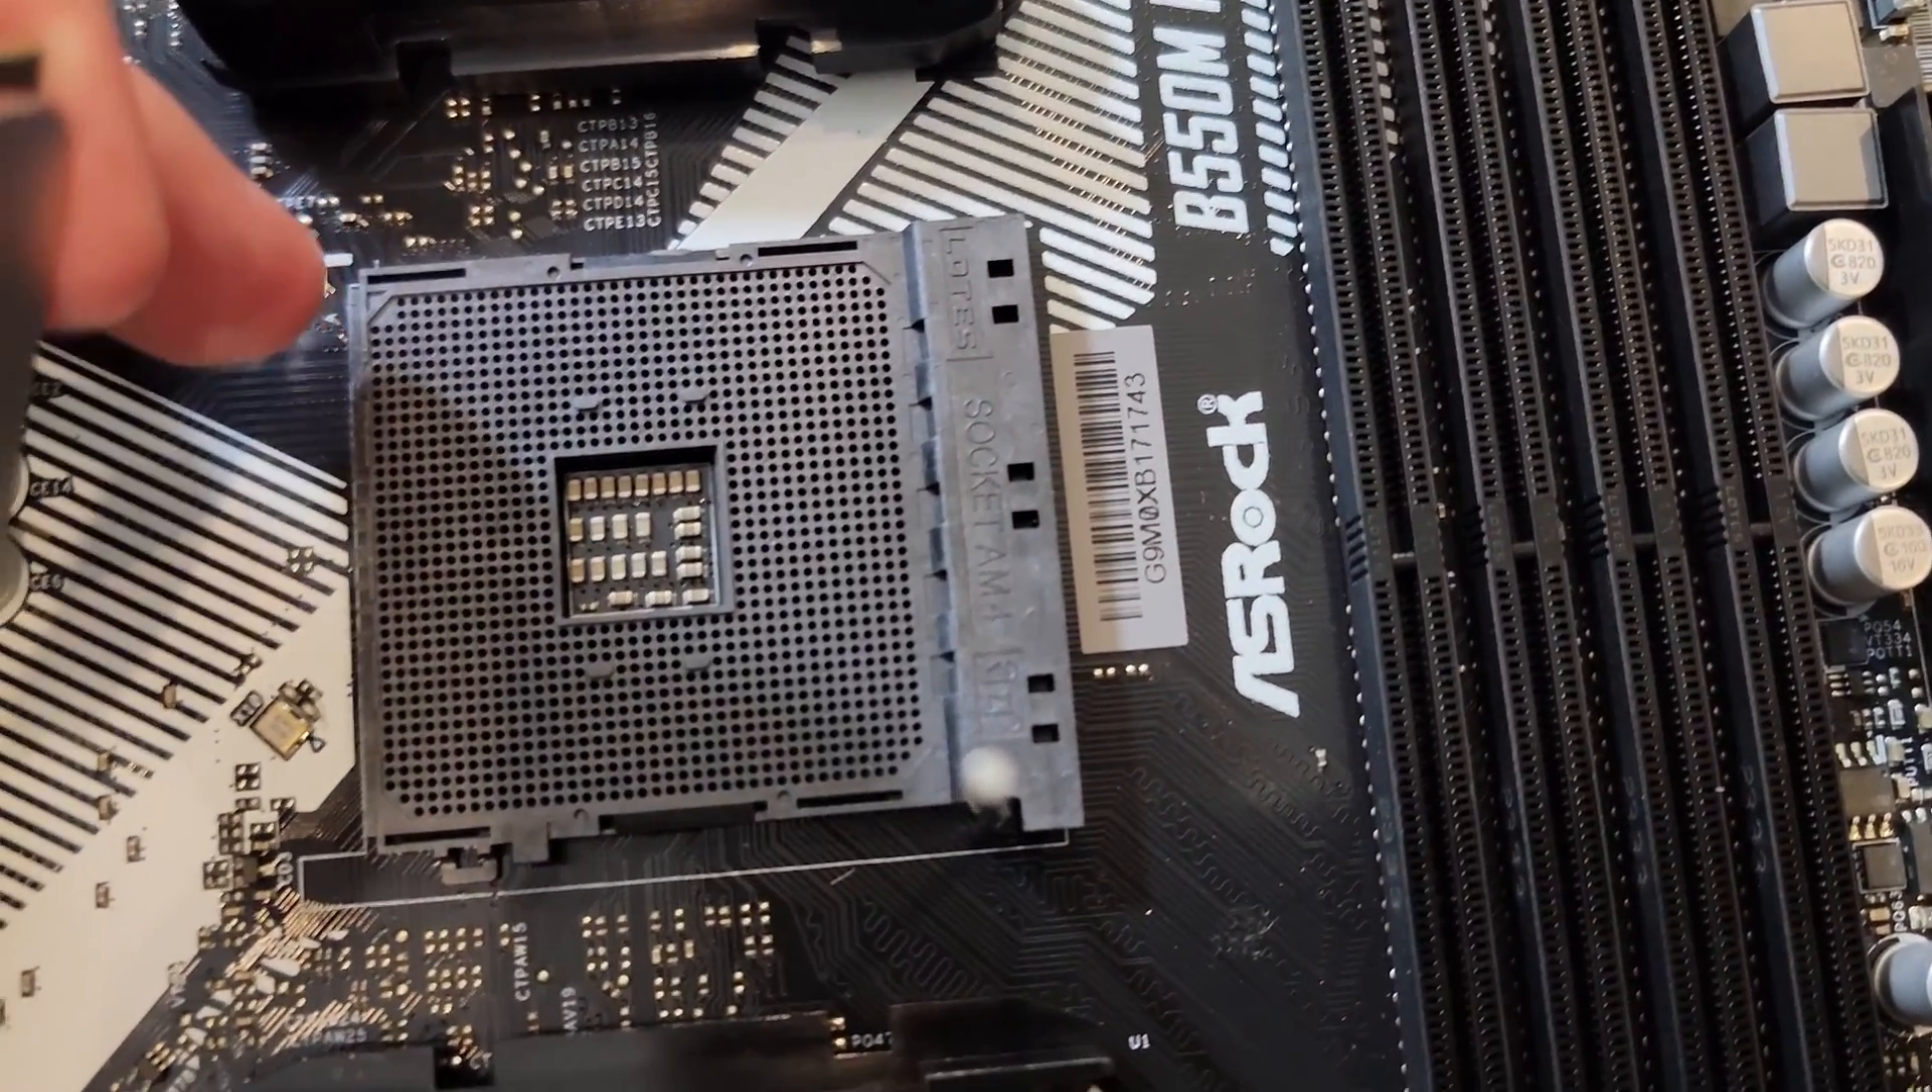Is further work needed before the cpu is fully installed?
Yes.